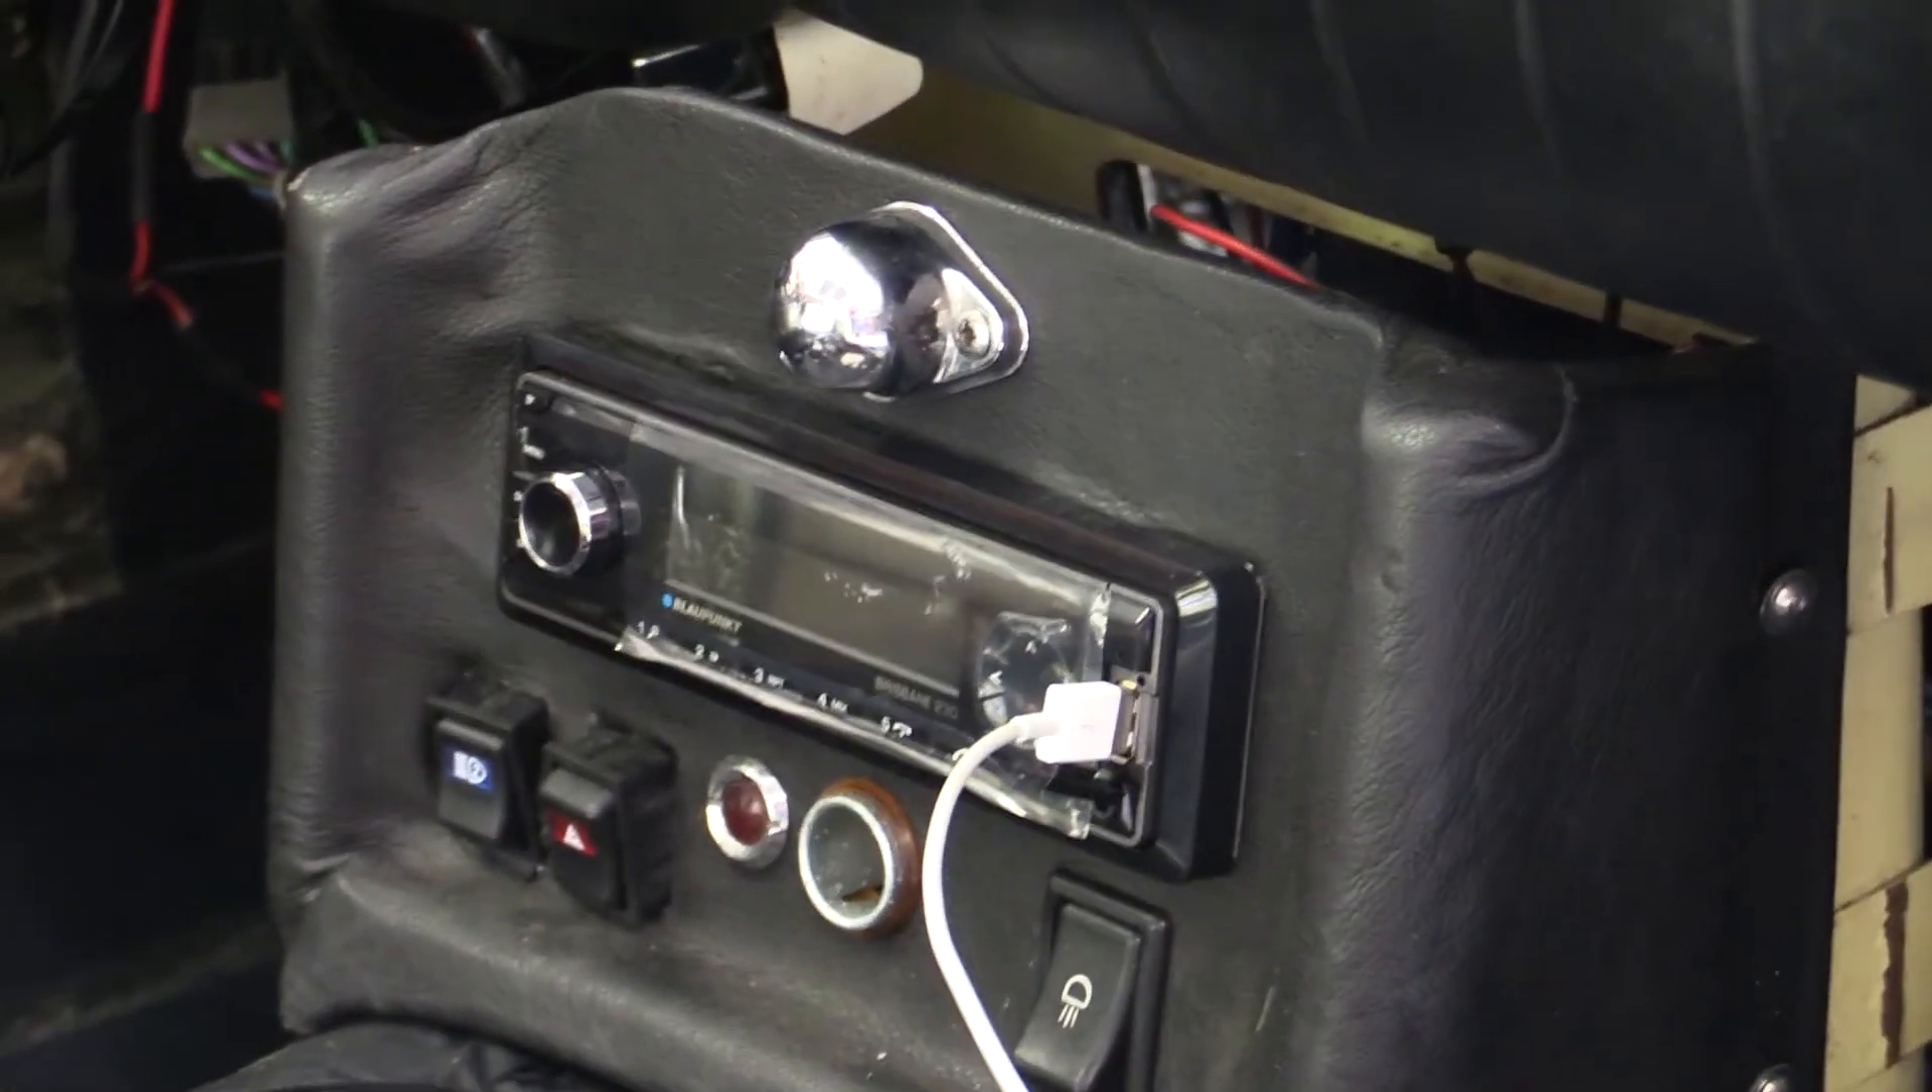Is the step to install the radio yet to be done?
No.